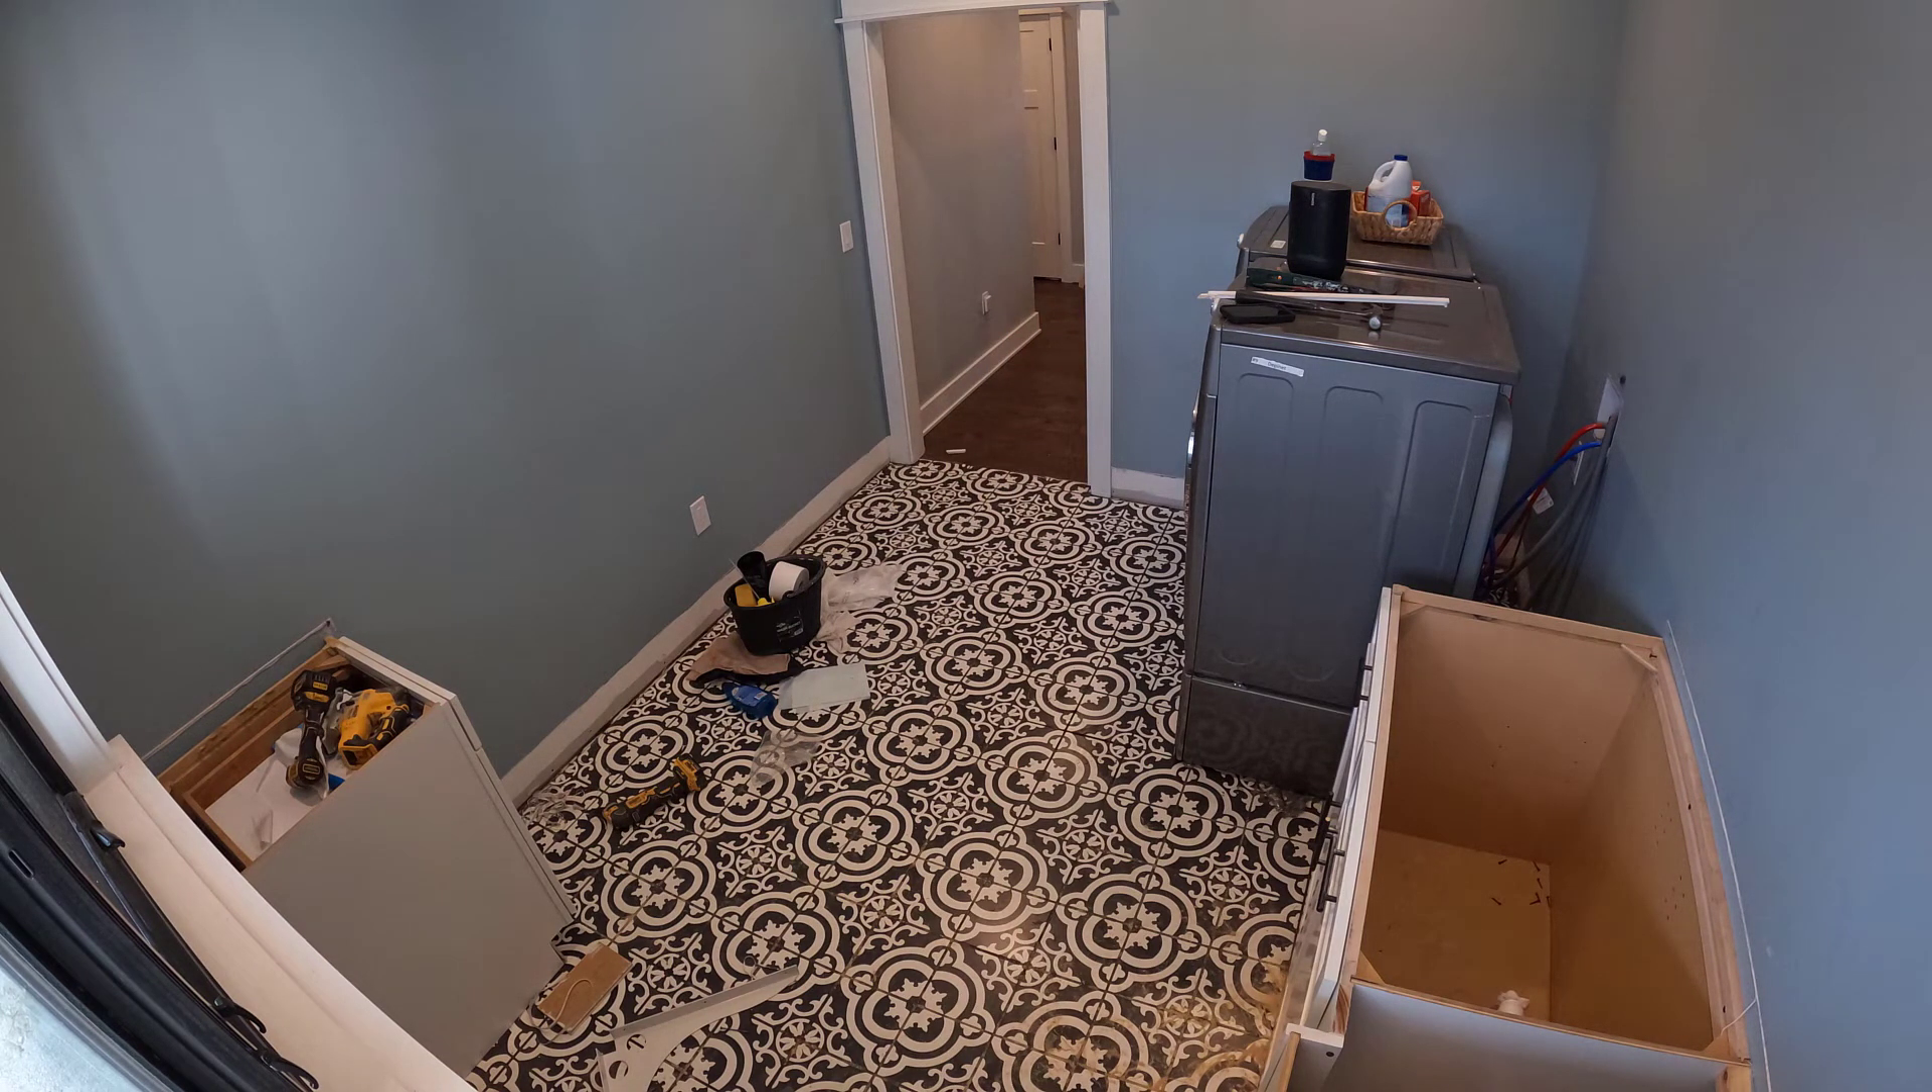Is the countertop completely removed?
Yes.